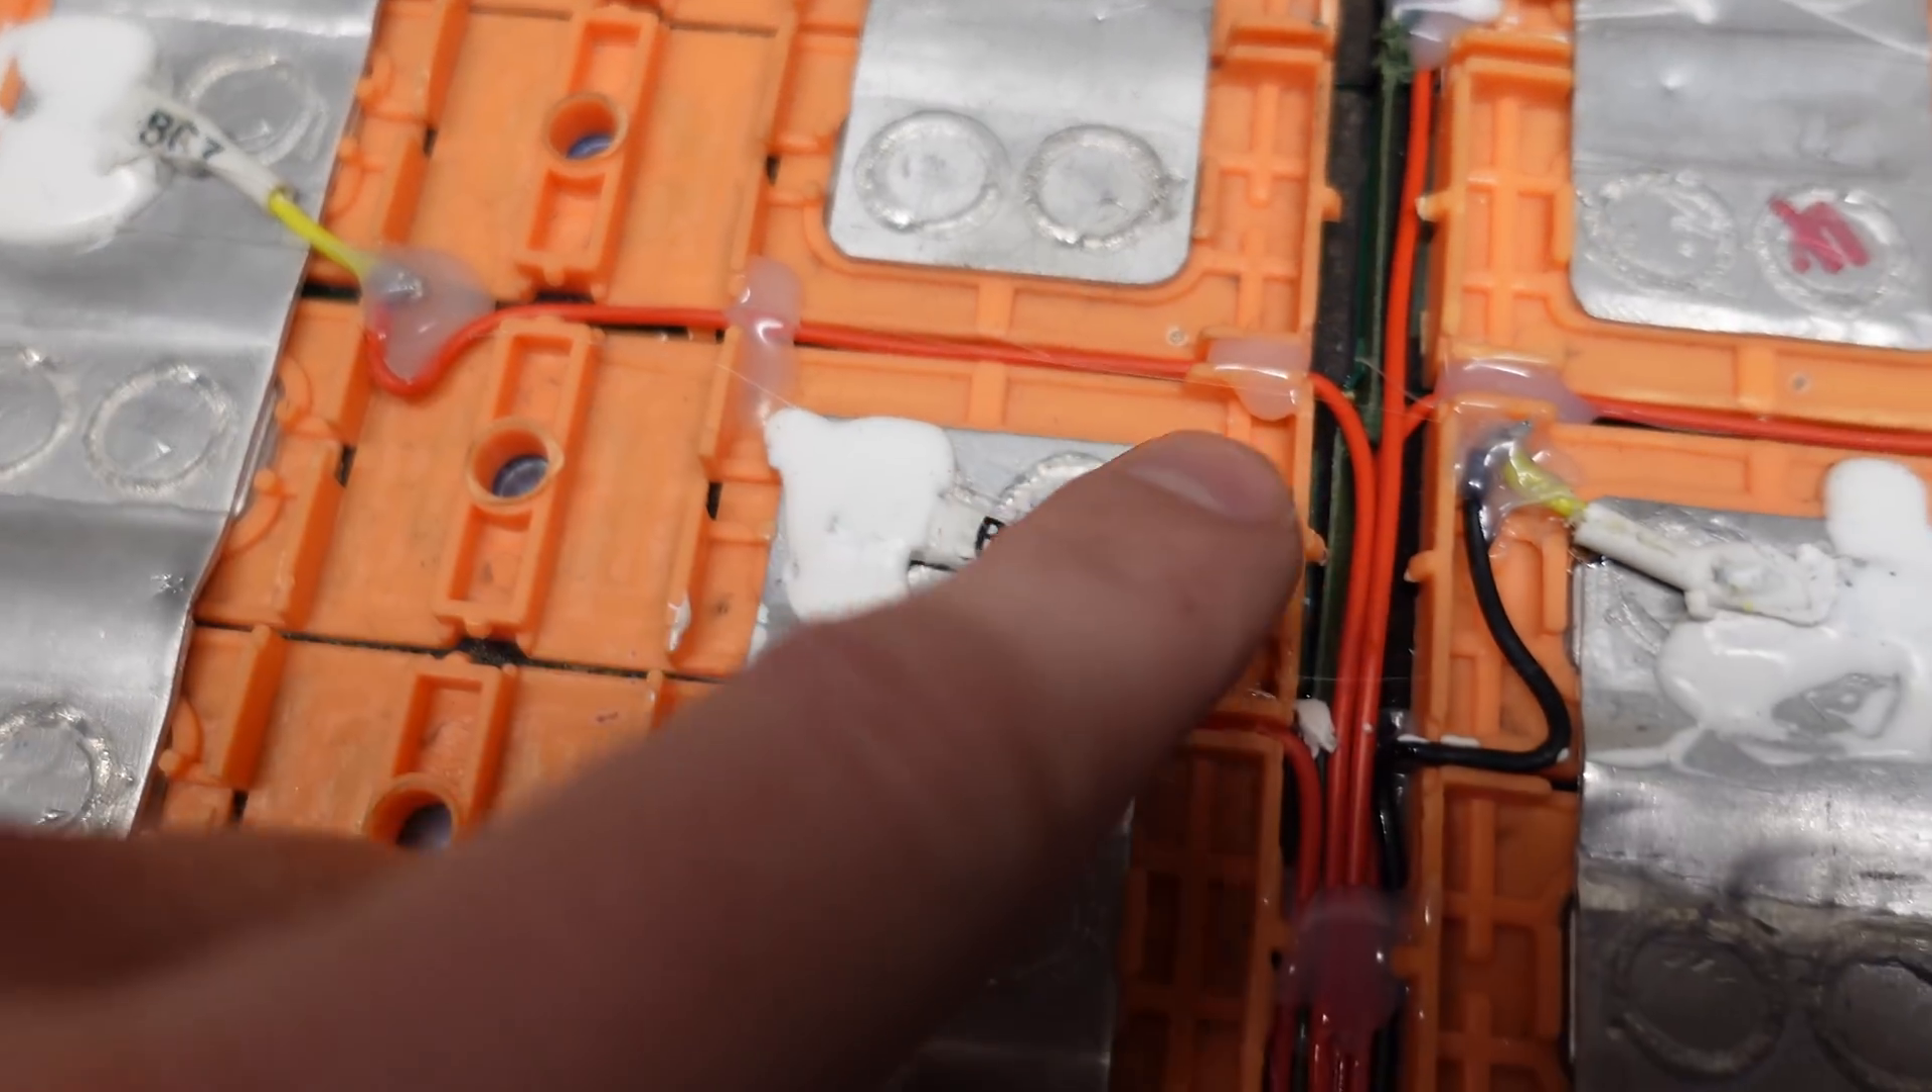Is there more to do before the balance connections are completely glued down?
No.